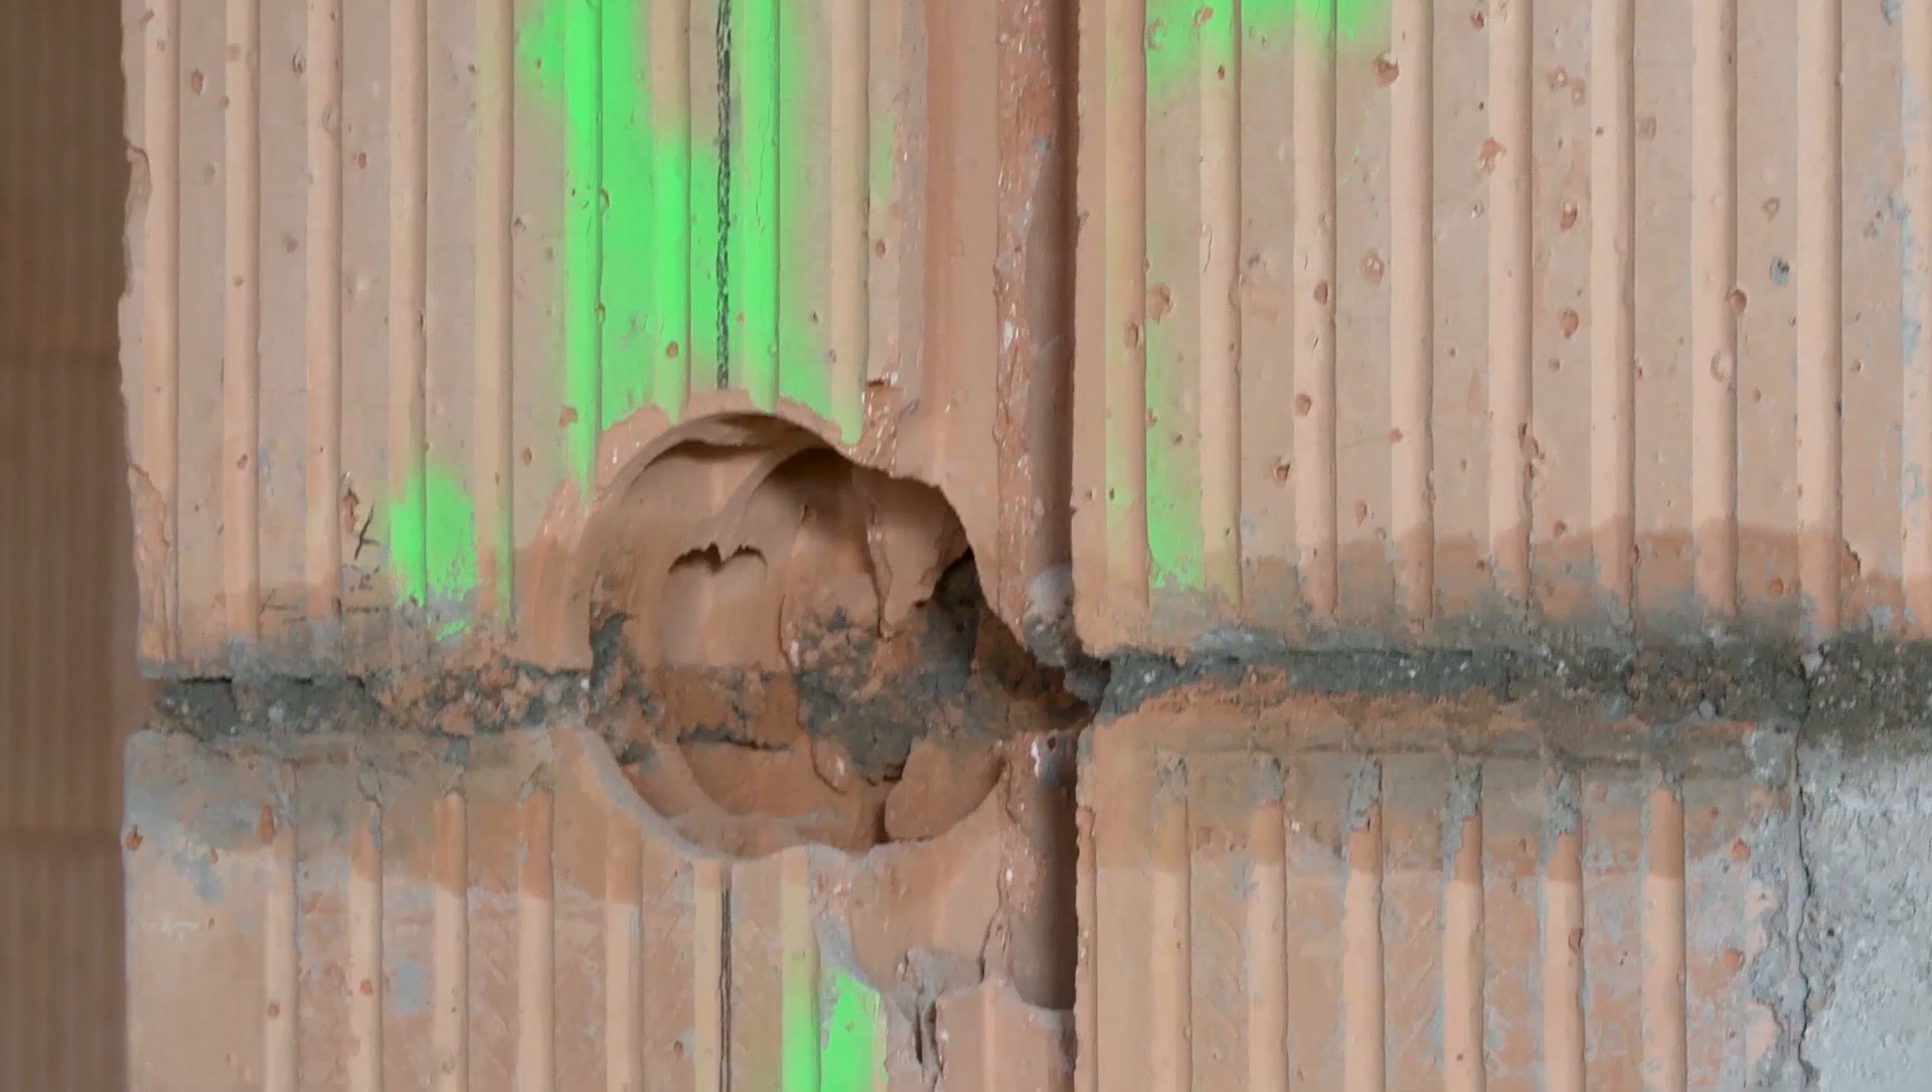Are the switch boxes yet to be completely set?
Yes.